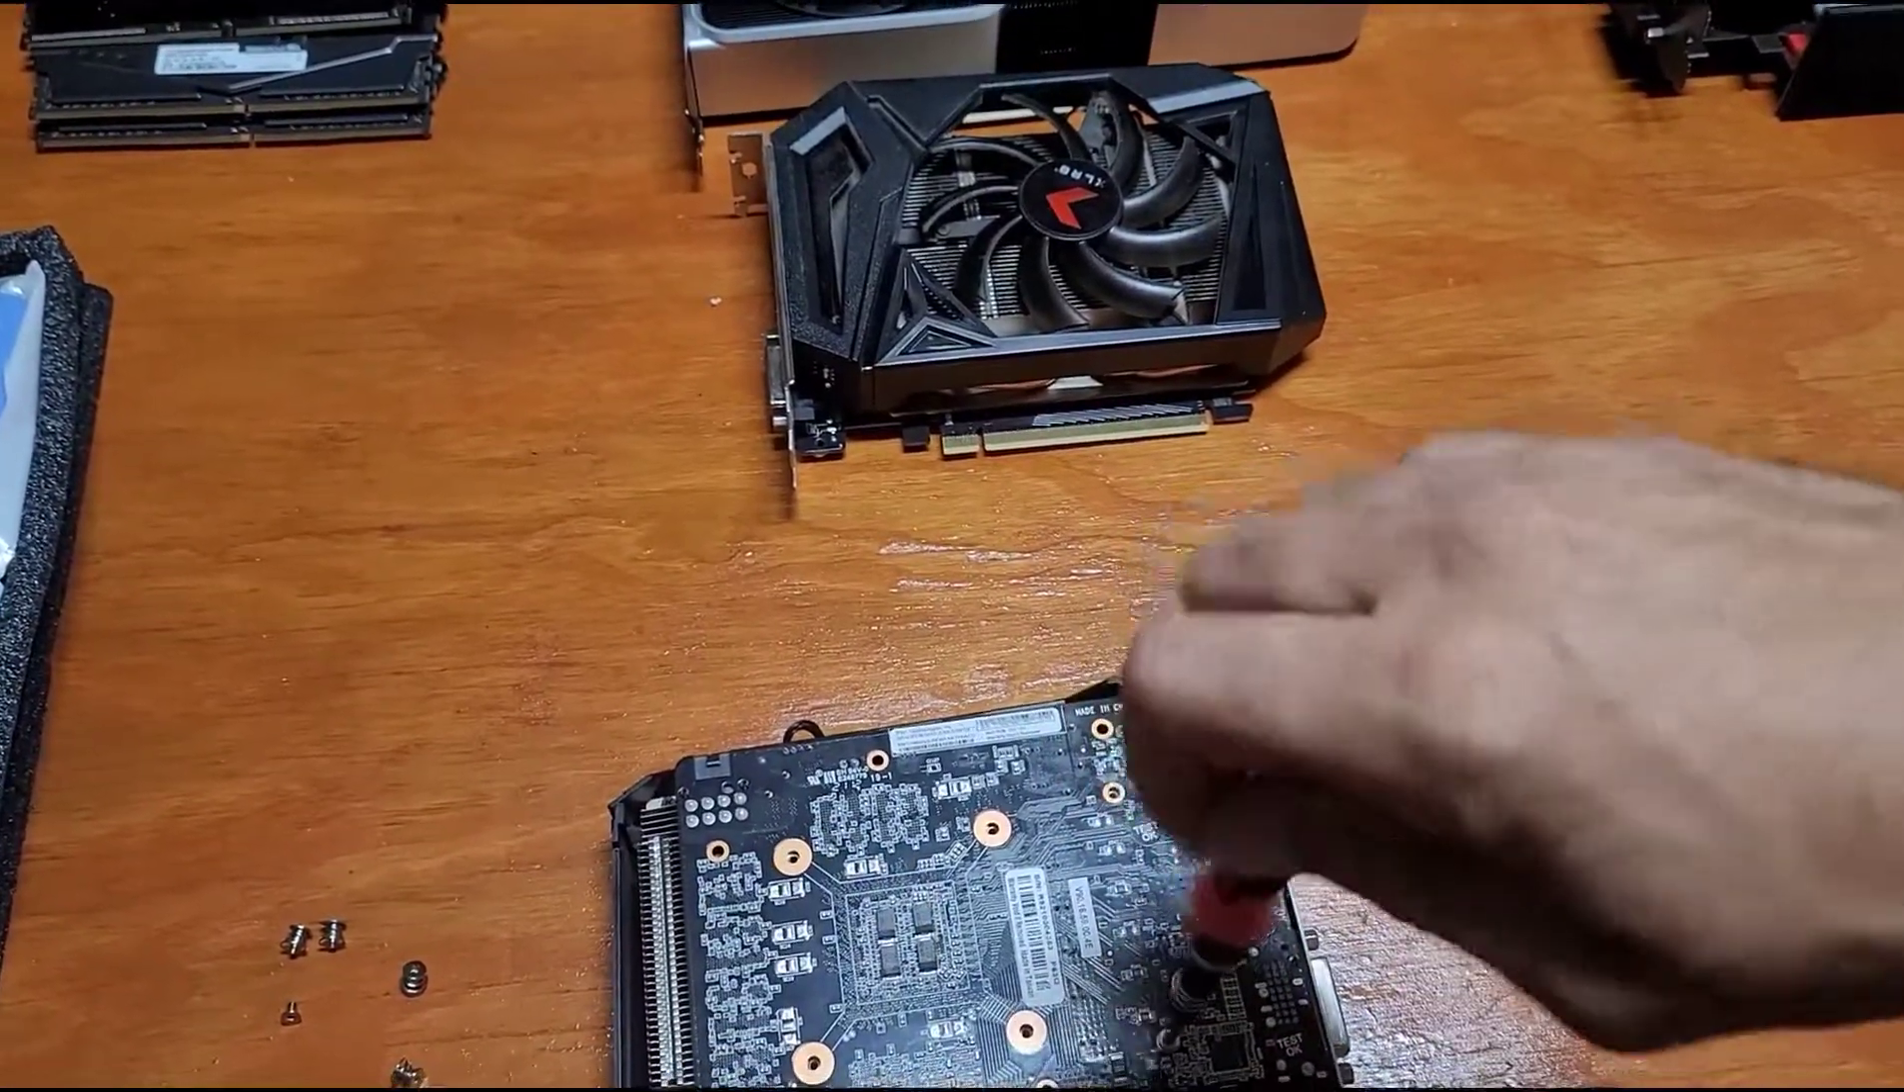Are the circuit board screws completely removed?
No.